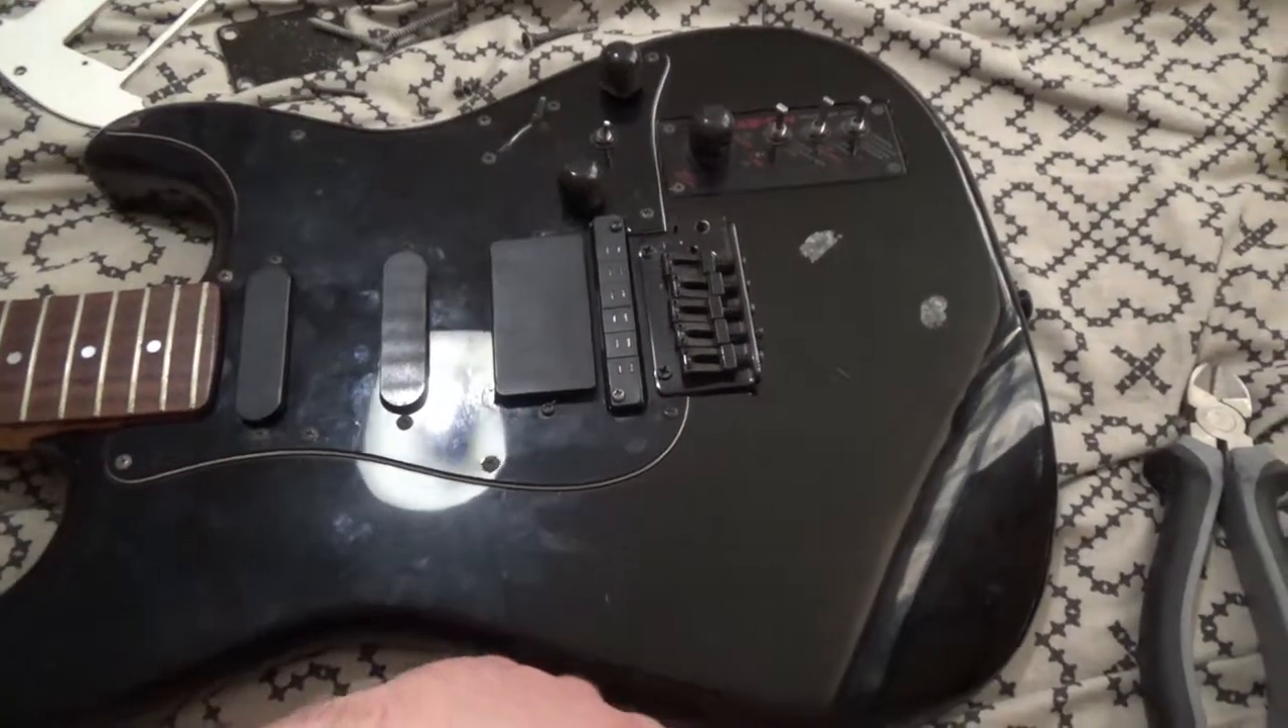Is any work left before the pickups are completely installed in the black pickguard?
No.